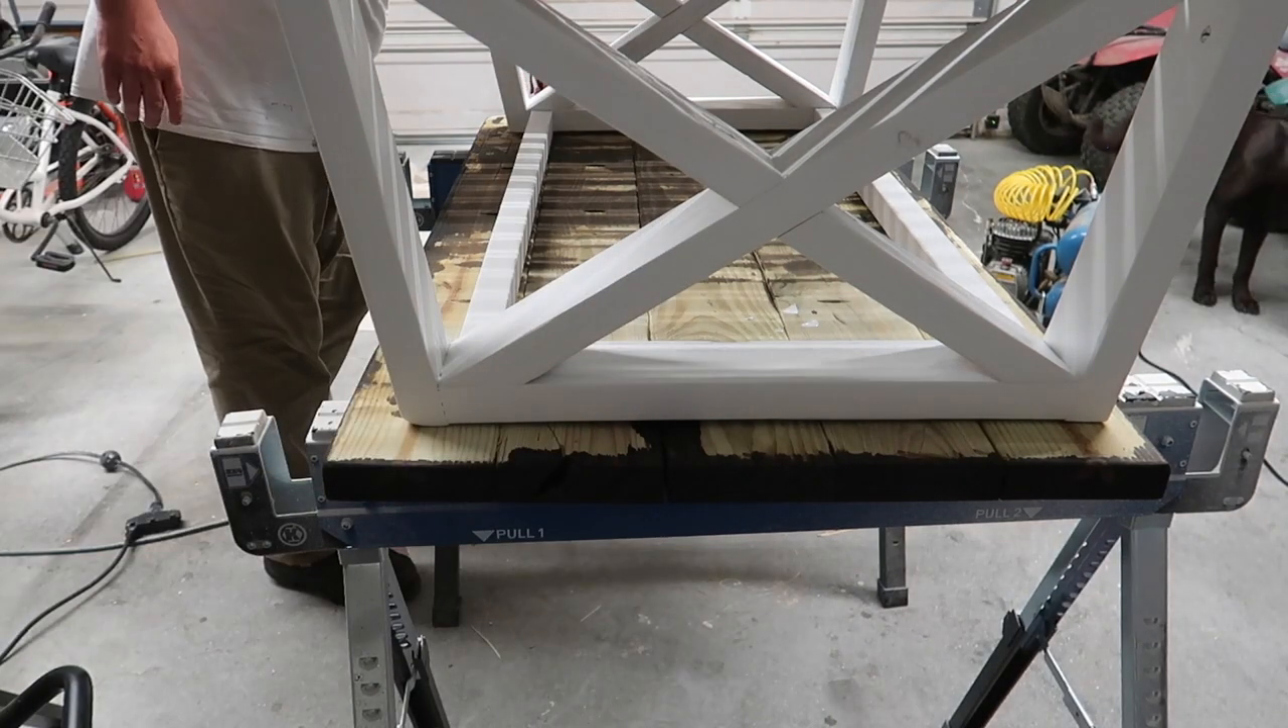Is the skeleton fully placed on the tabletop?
Yes.